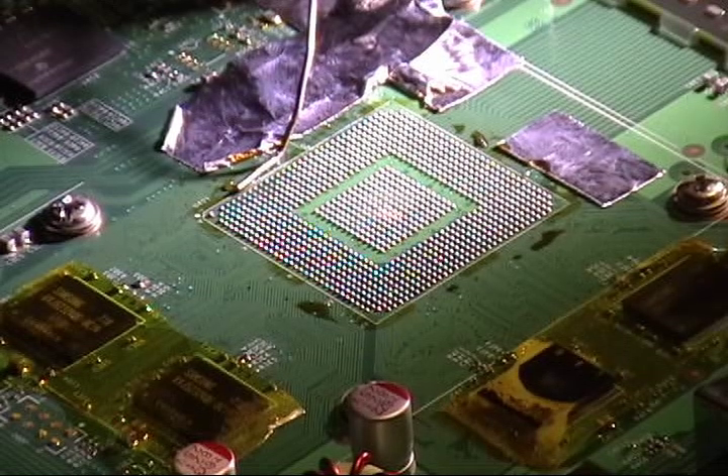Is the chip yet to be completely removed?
No.